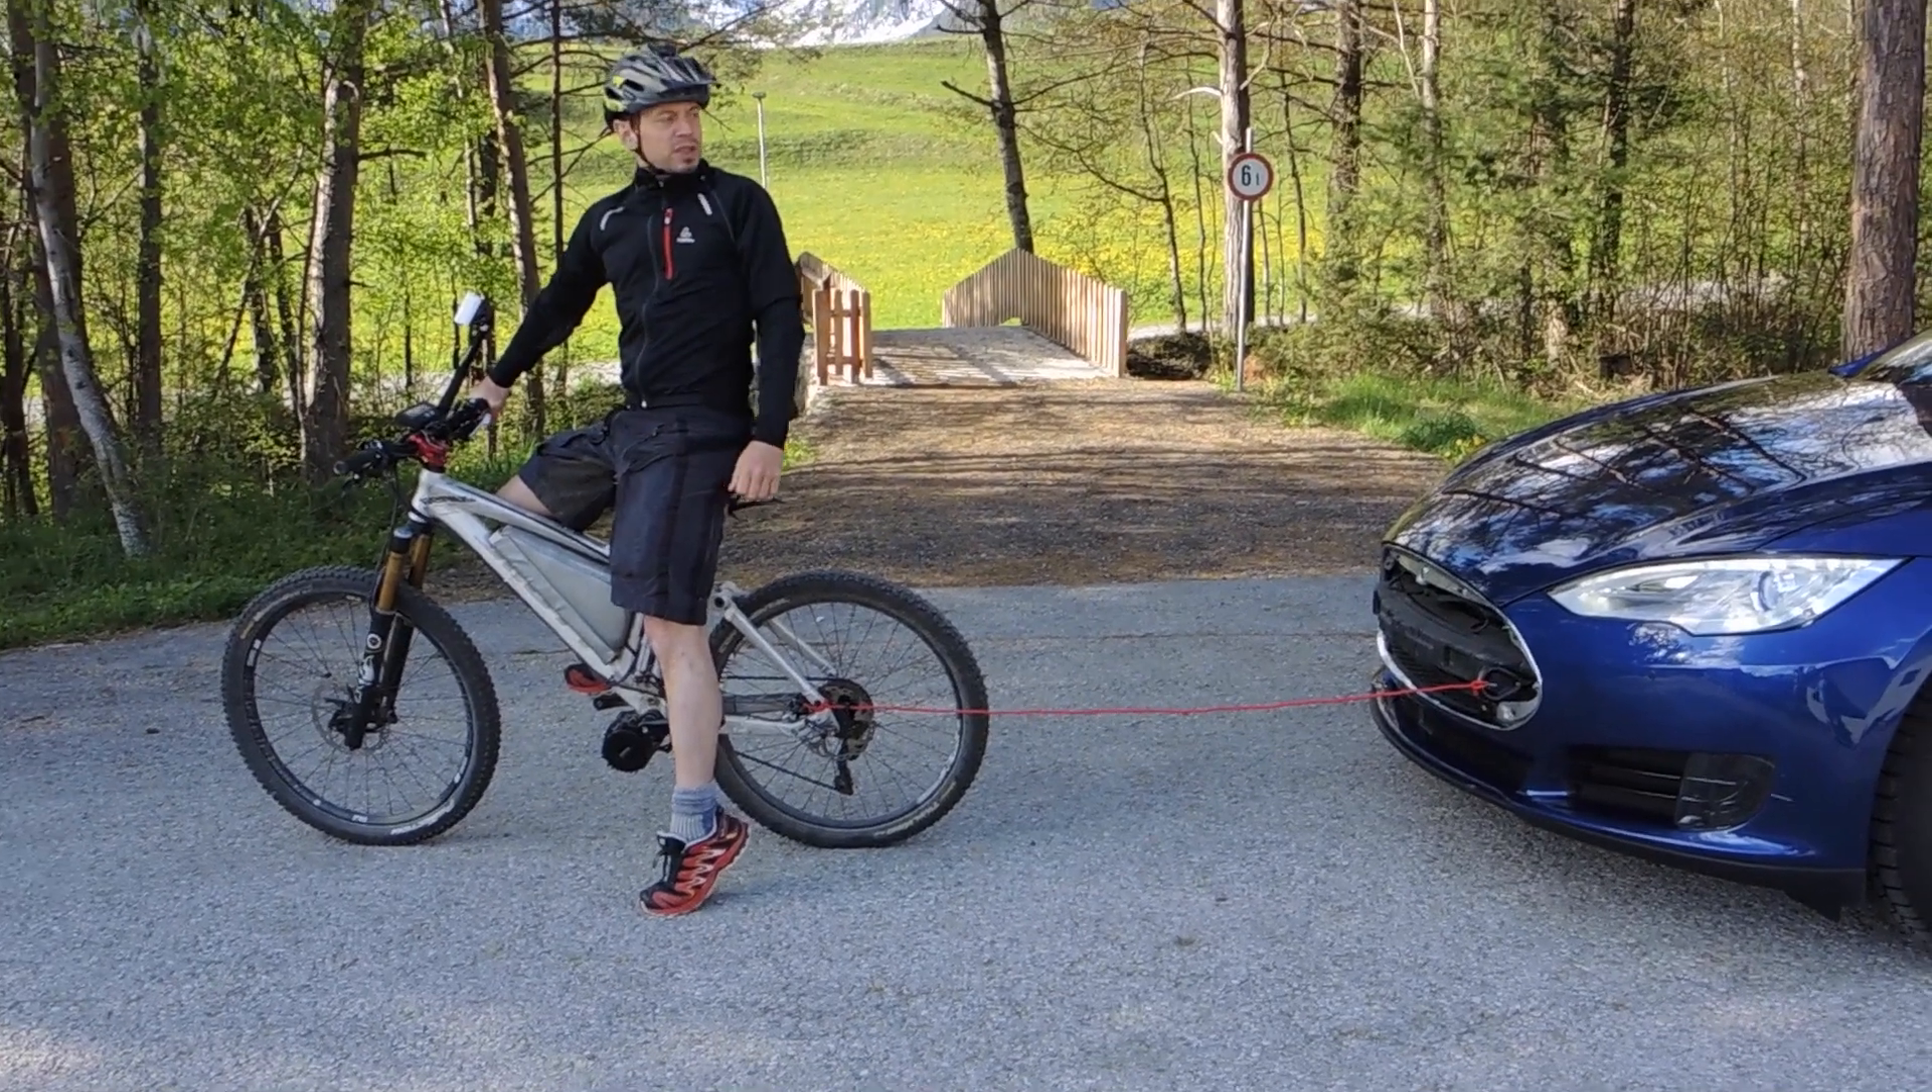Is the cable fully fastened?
Yes.